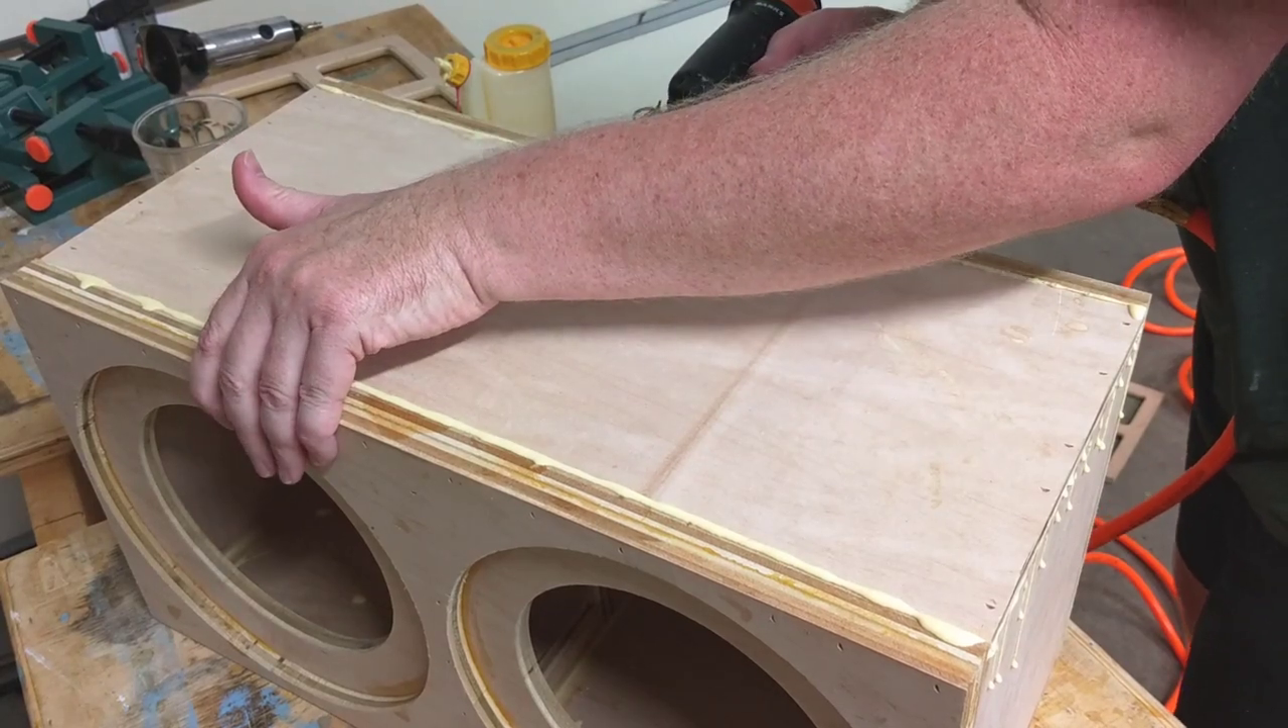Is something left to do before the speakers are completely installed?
Yes.